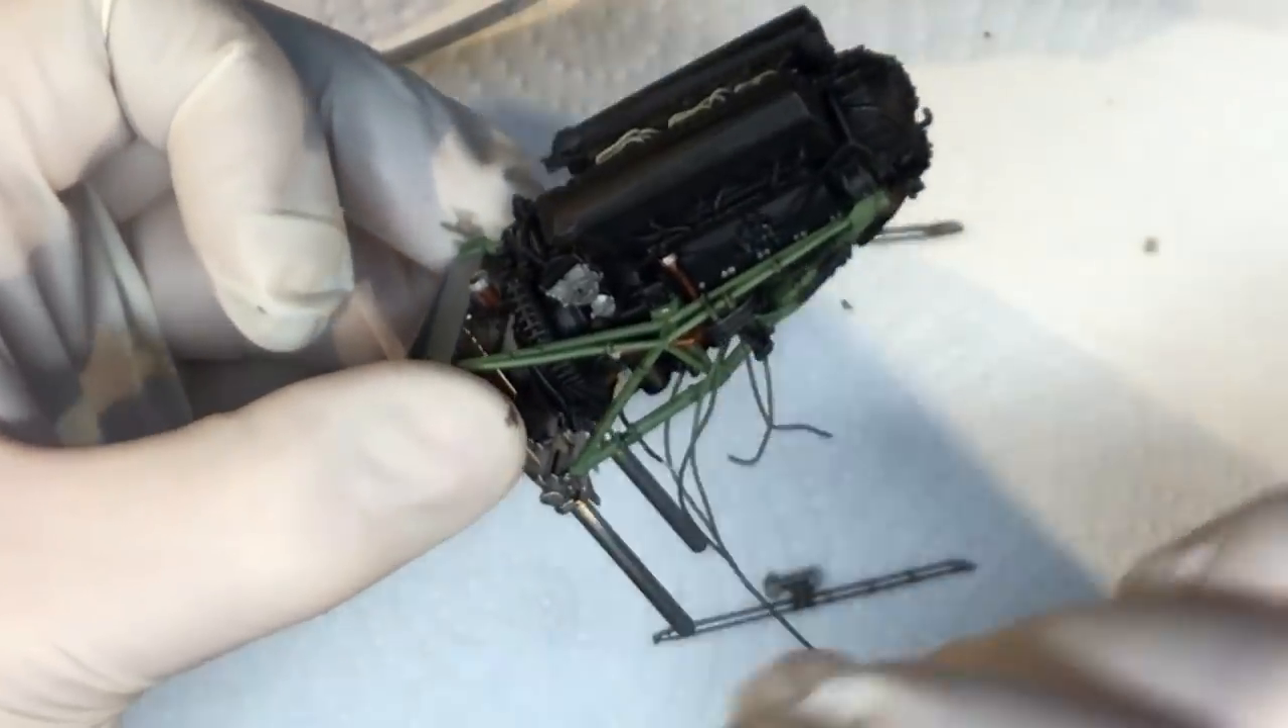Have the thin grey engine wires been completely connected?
No.